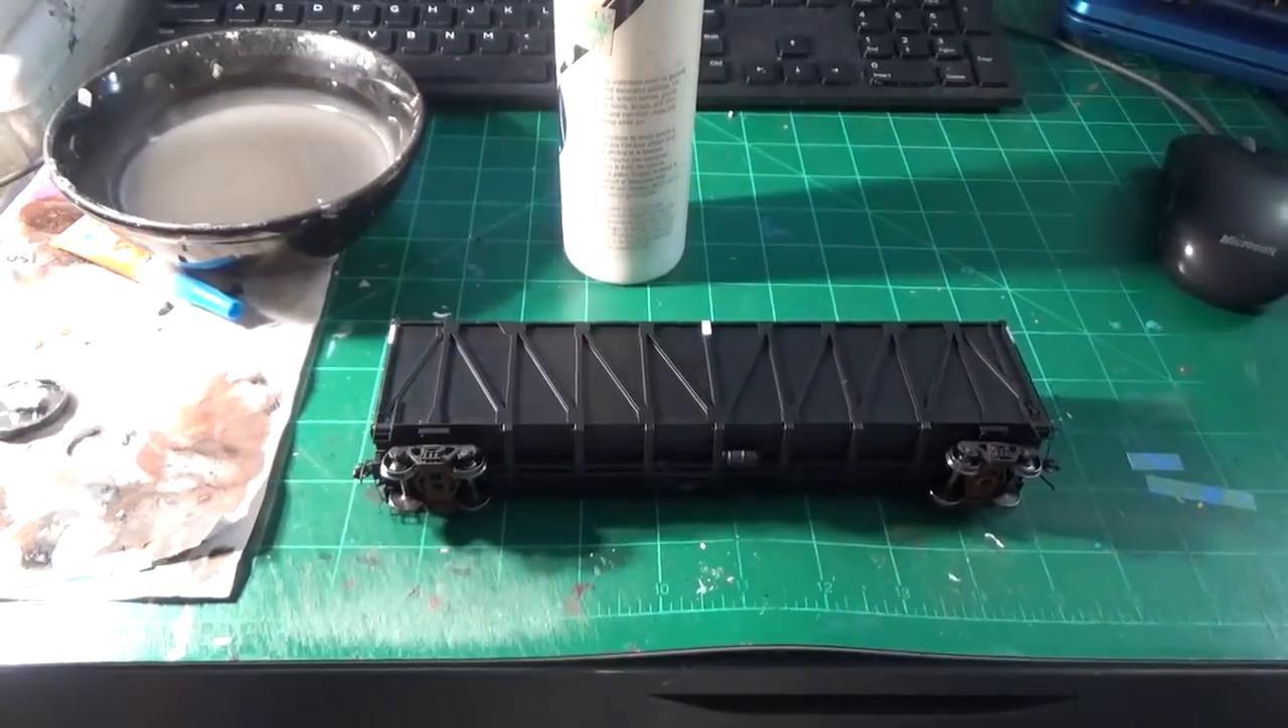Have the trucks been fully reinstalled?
Yes.